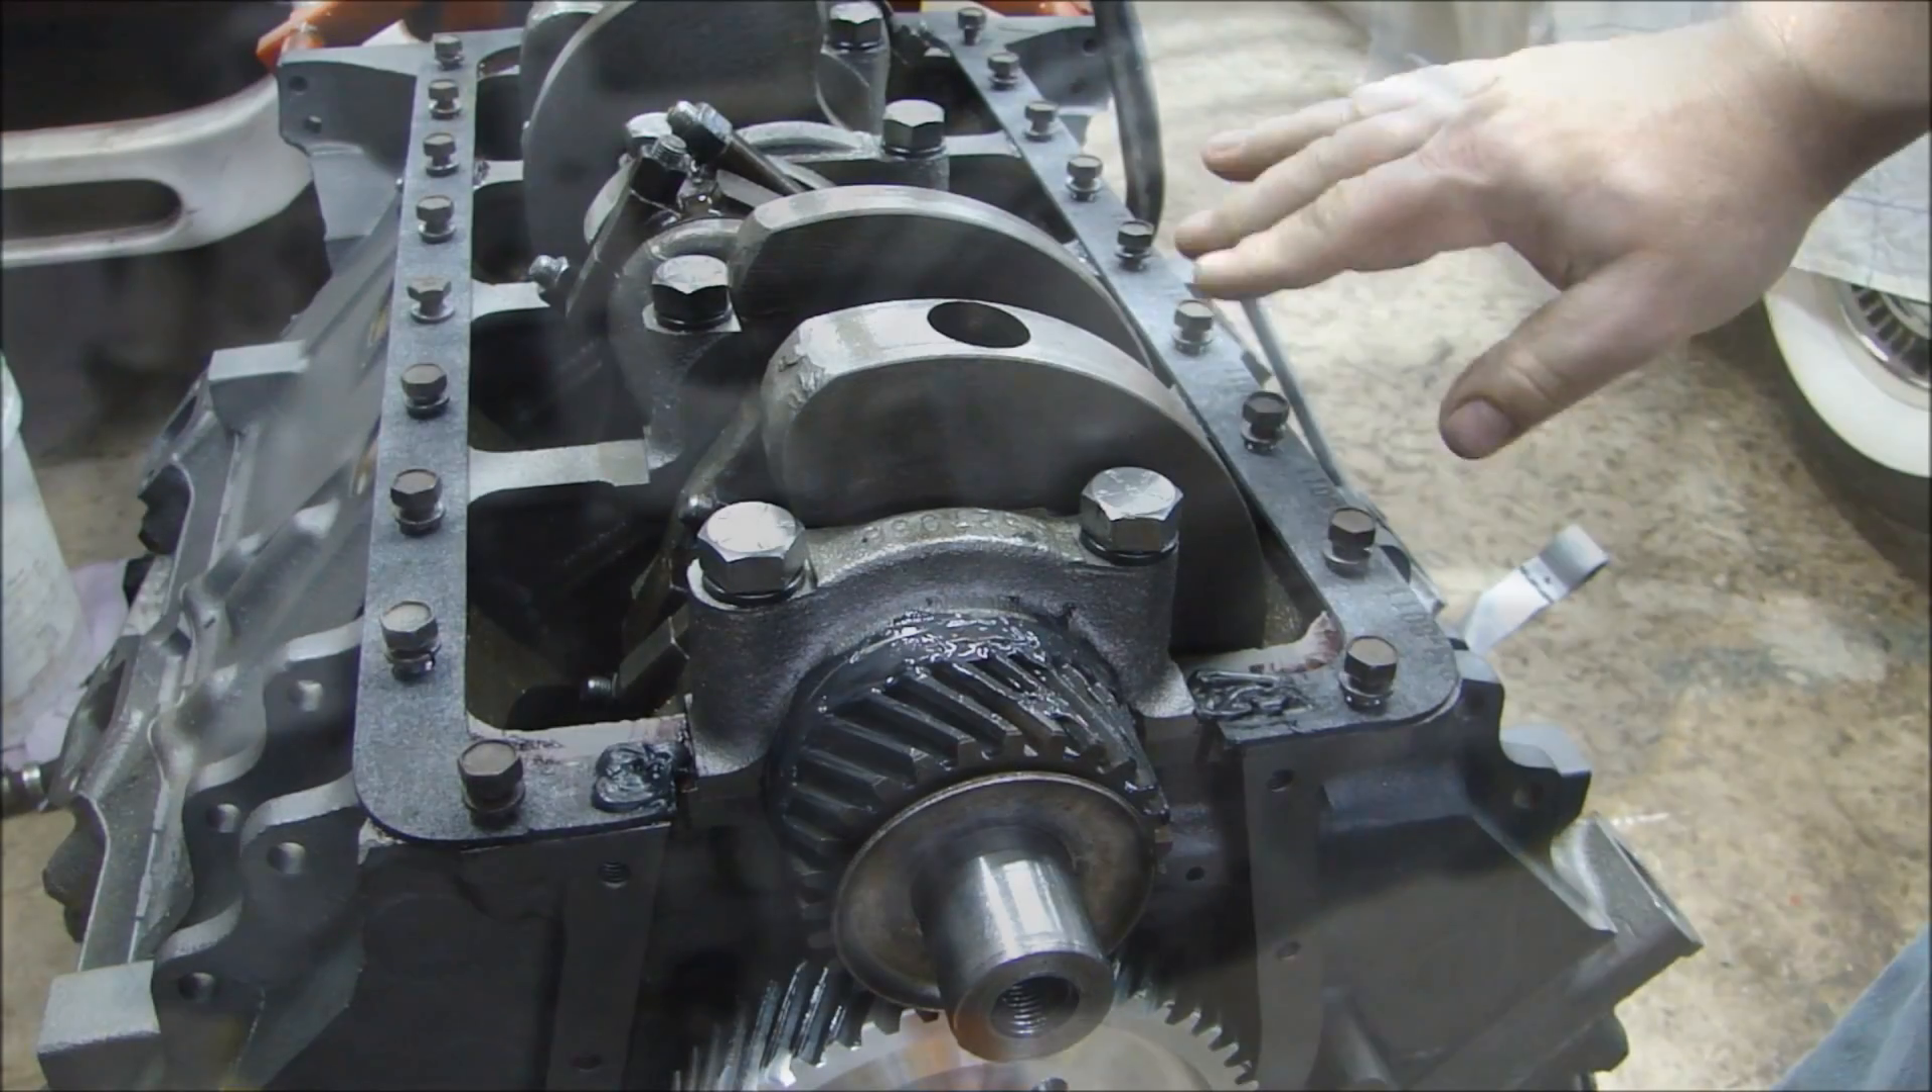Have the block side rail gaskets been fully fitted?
Yes.